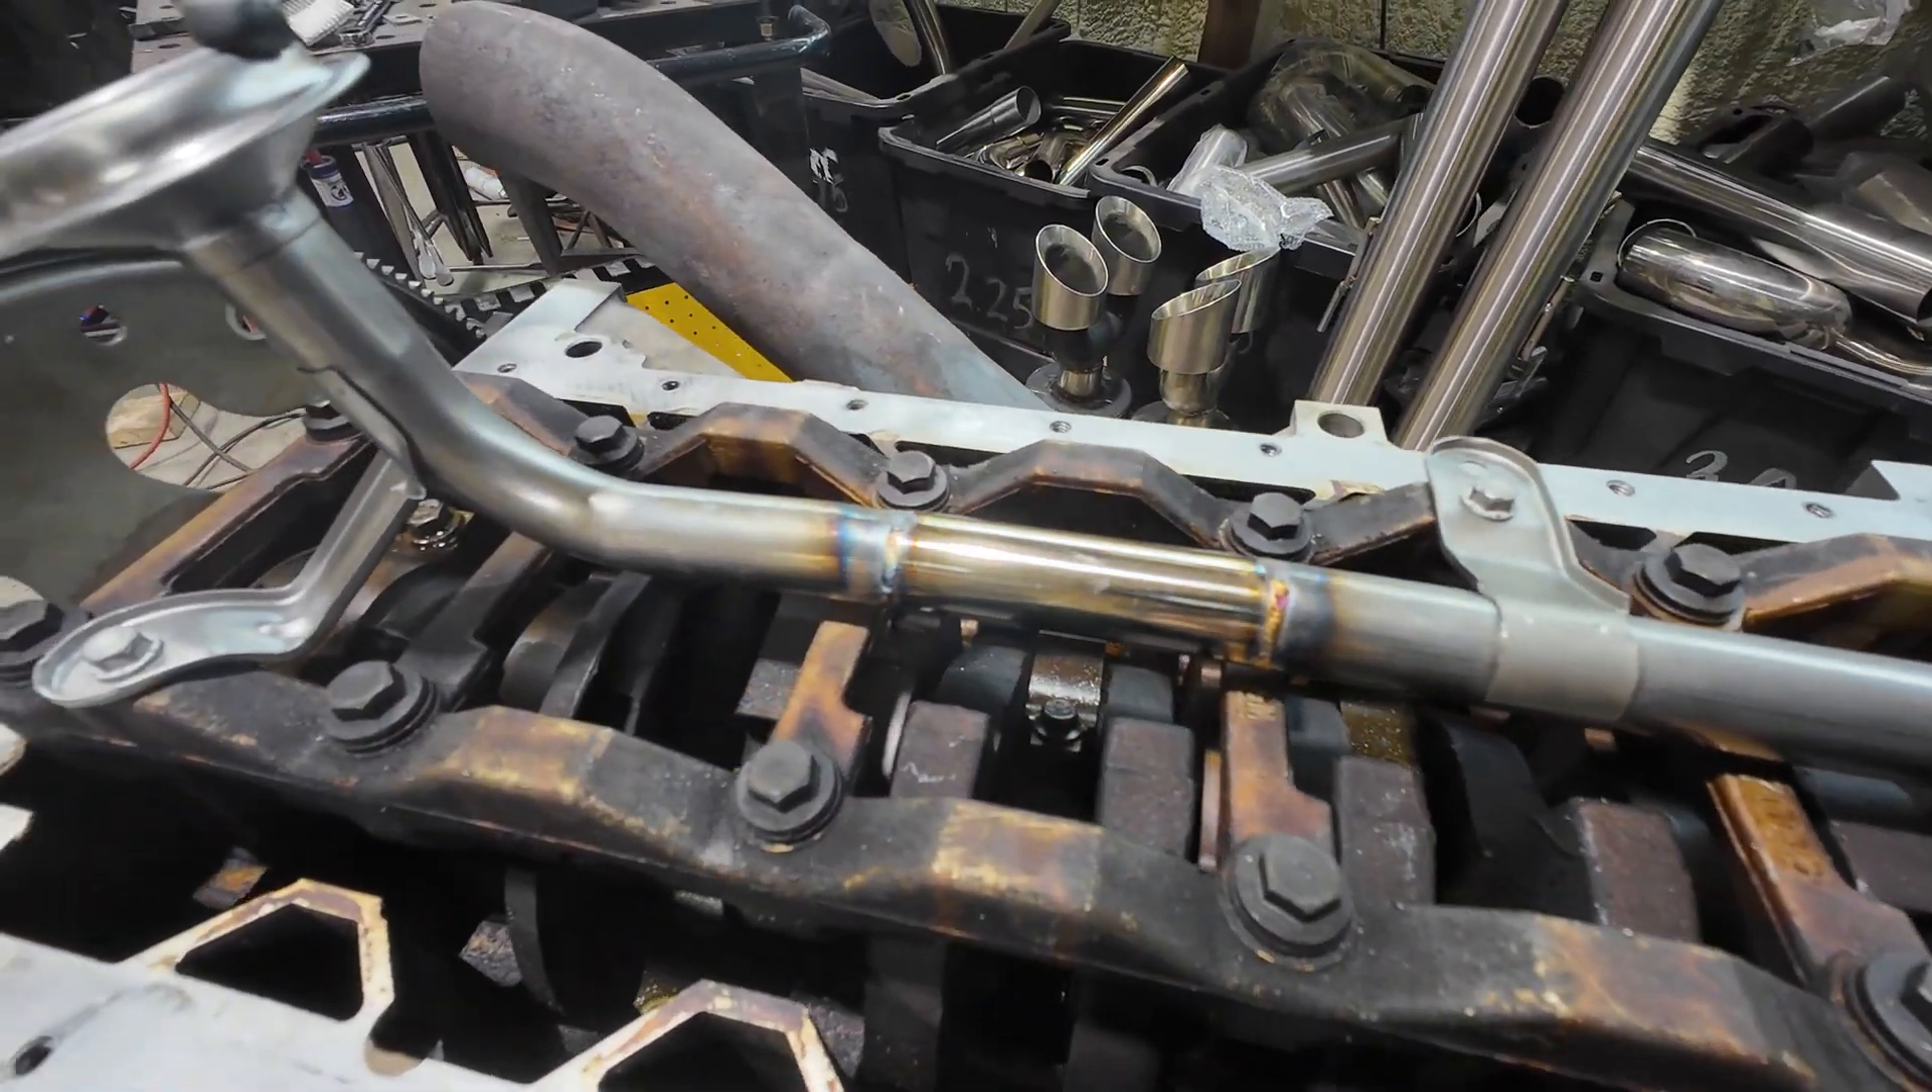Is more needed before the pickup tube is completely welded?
No.